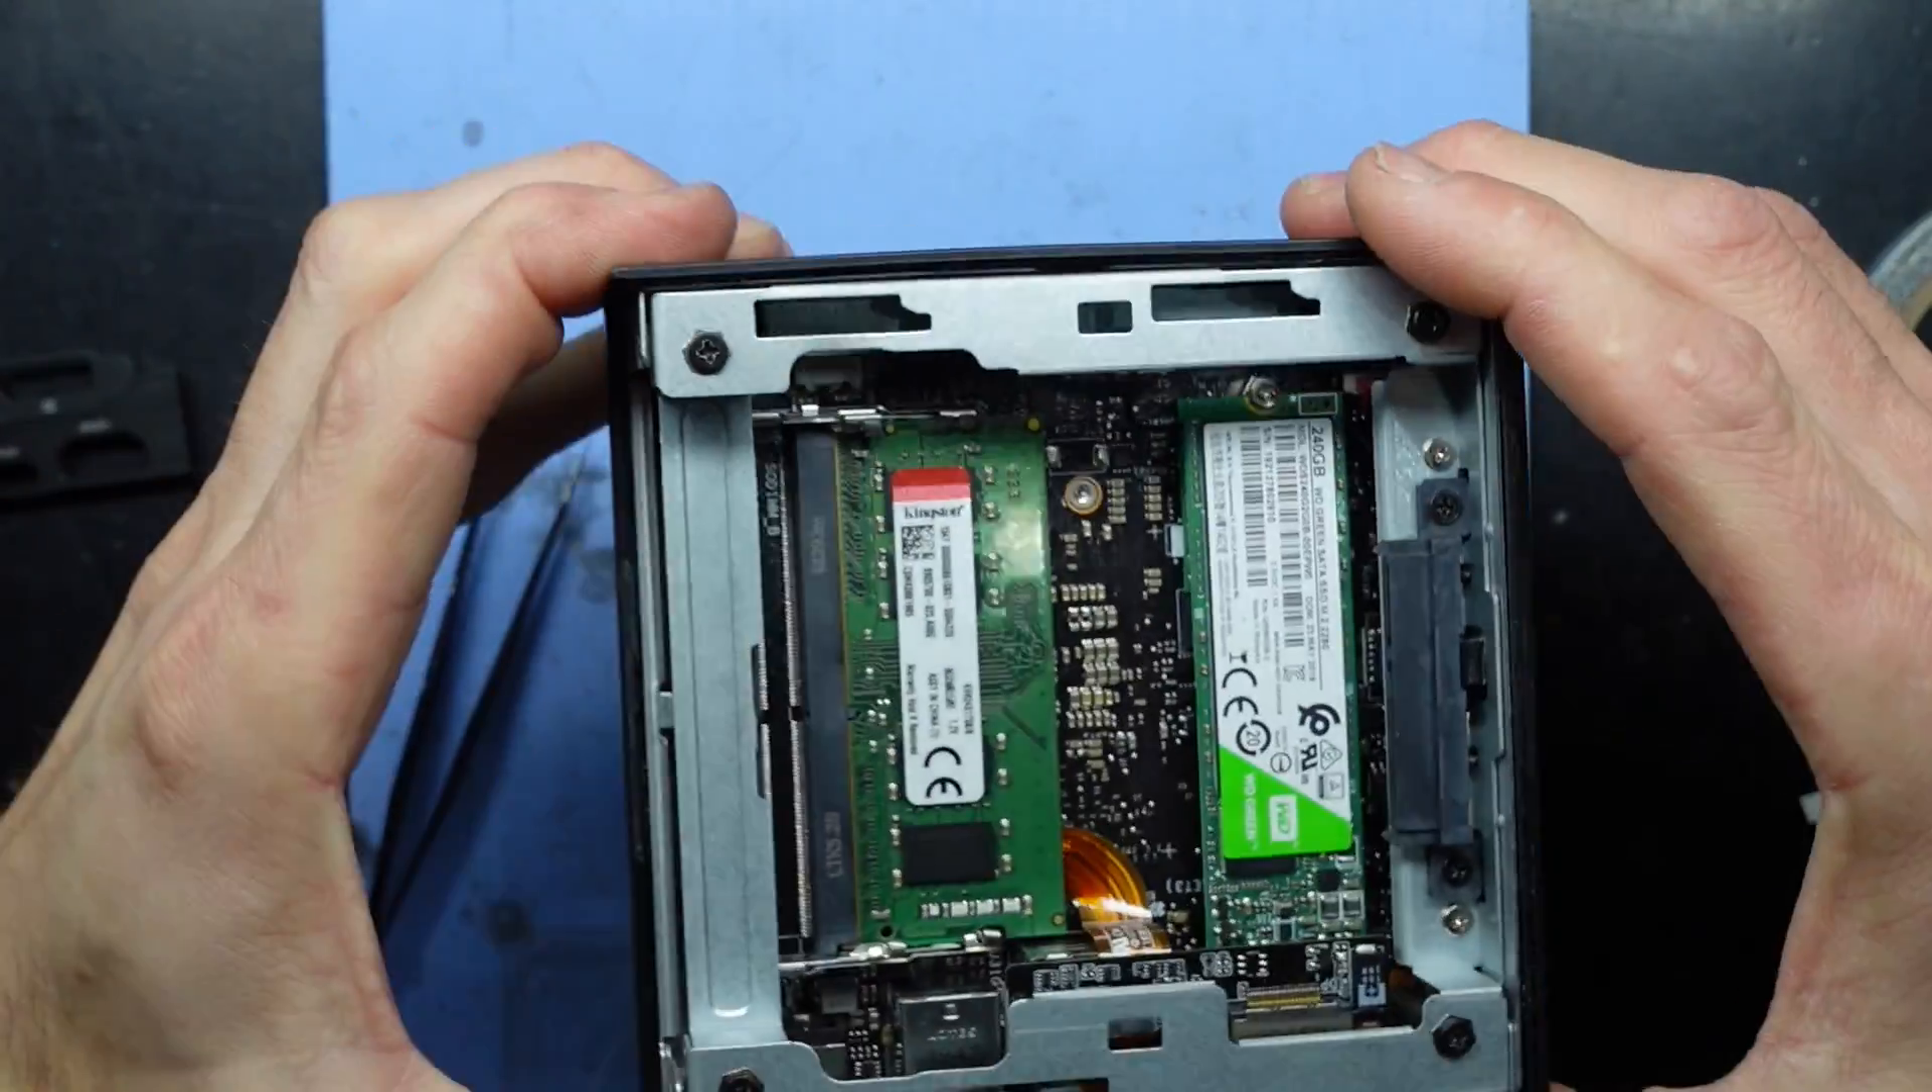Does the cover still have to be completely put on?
Yes.